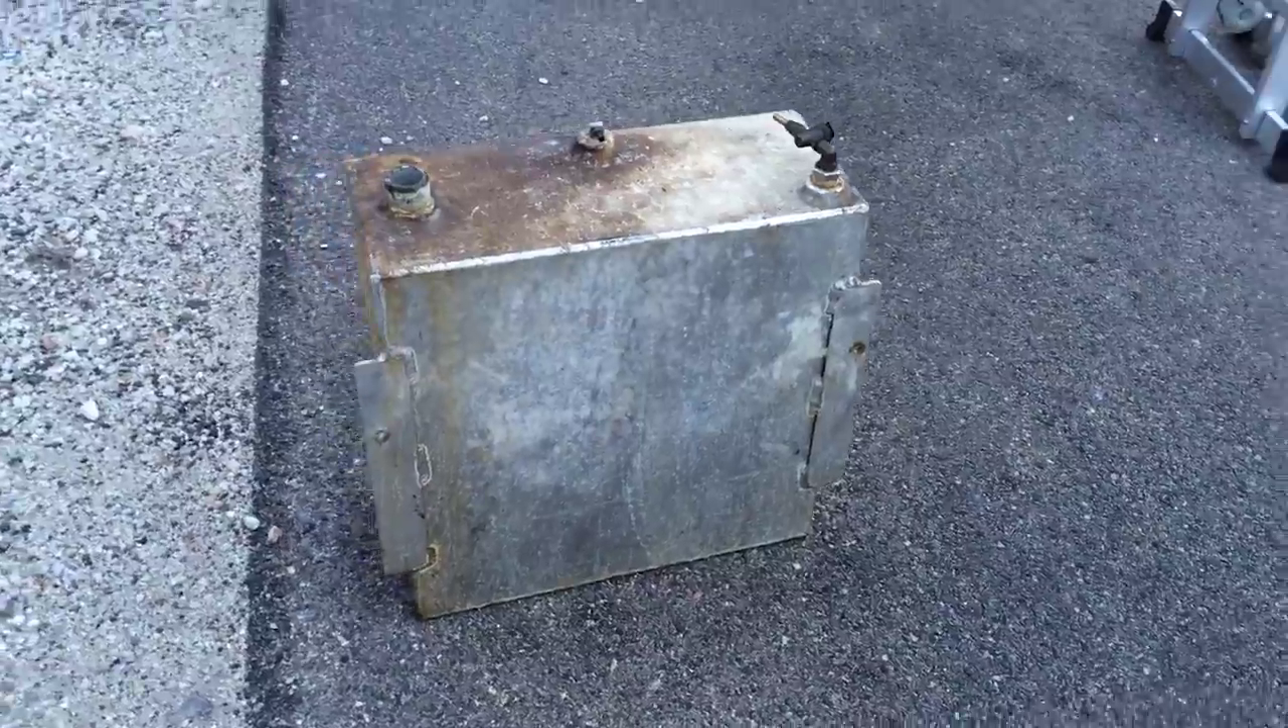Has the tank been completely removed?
Yes.